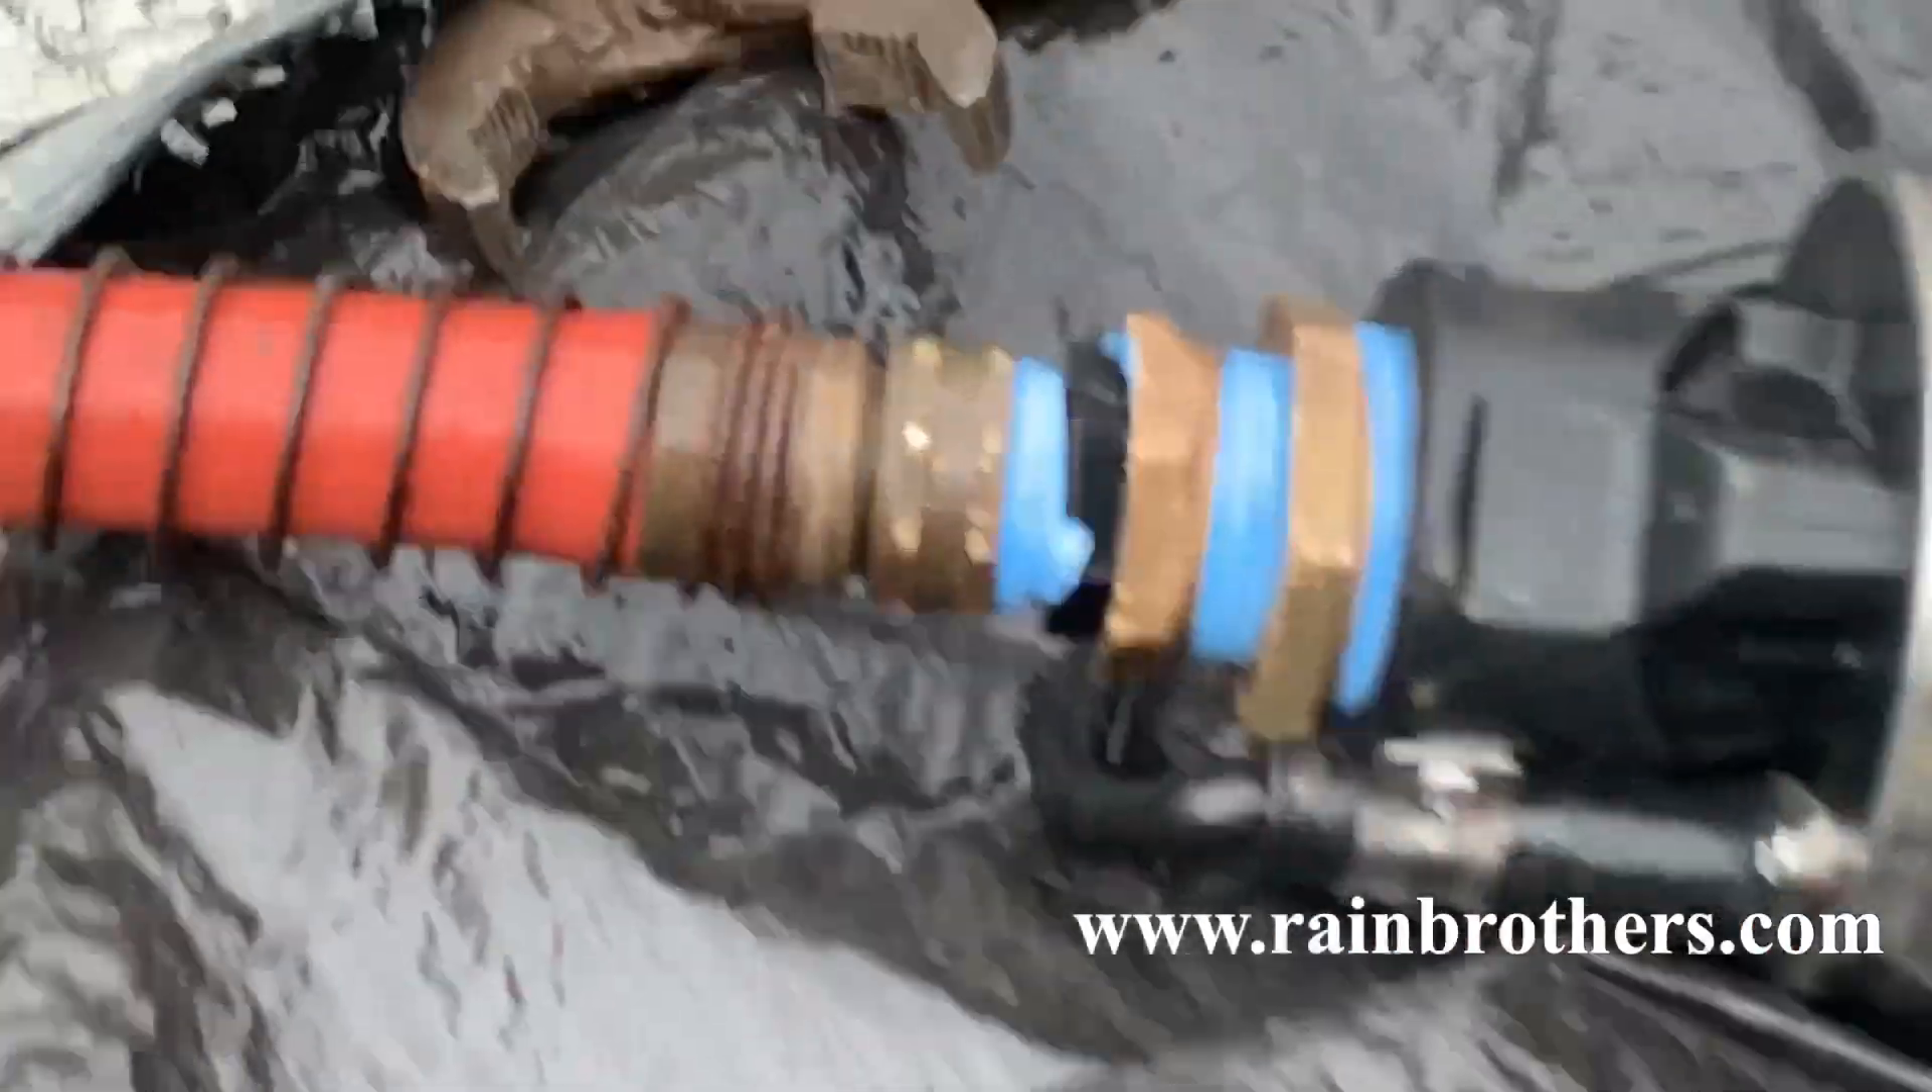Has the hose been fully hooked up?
Yes.